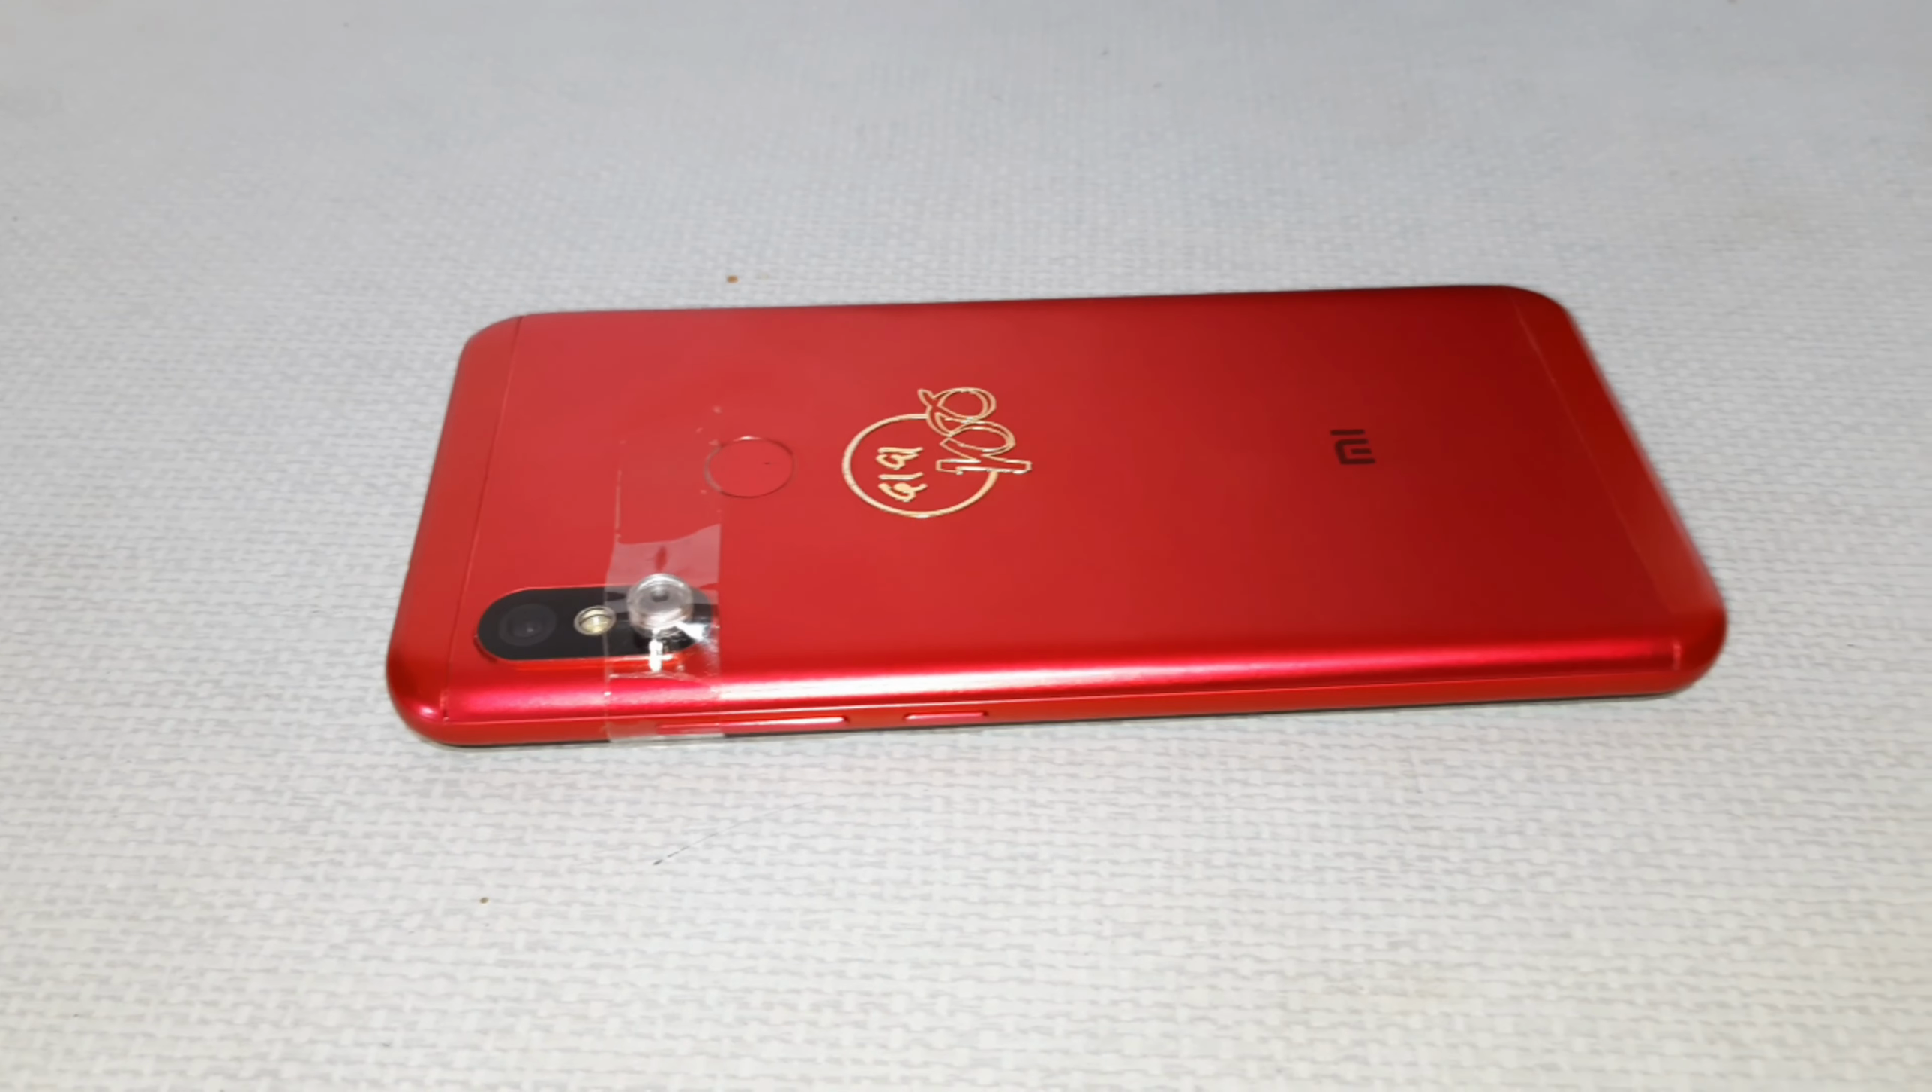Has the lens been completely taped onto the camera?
Yes.